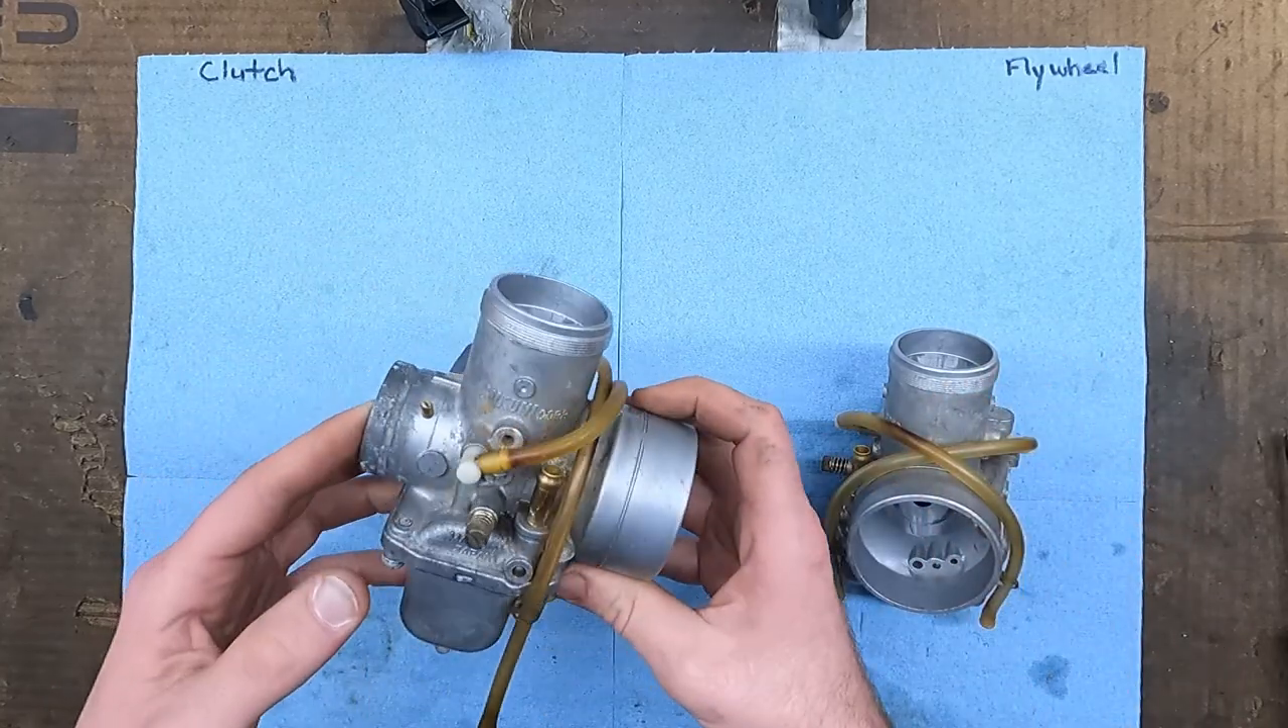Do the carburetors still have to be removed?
No.